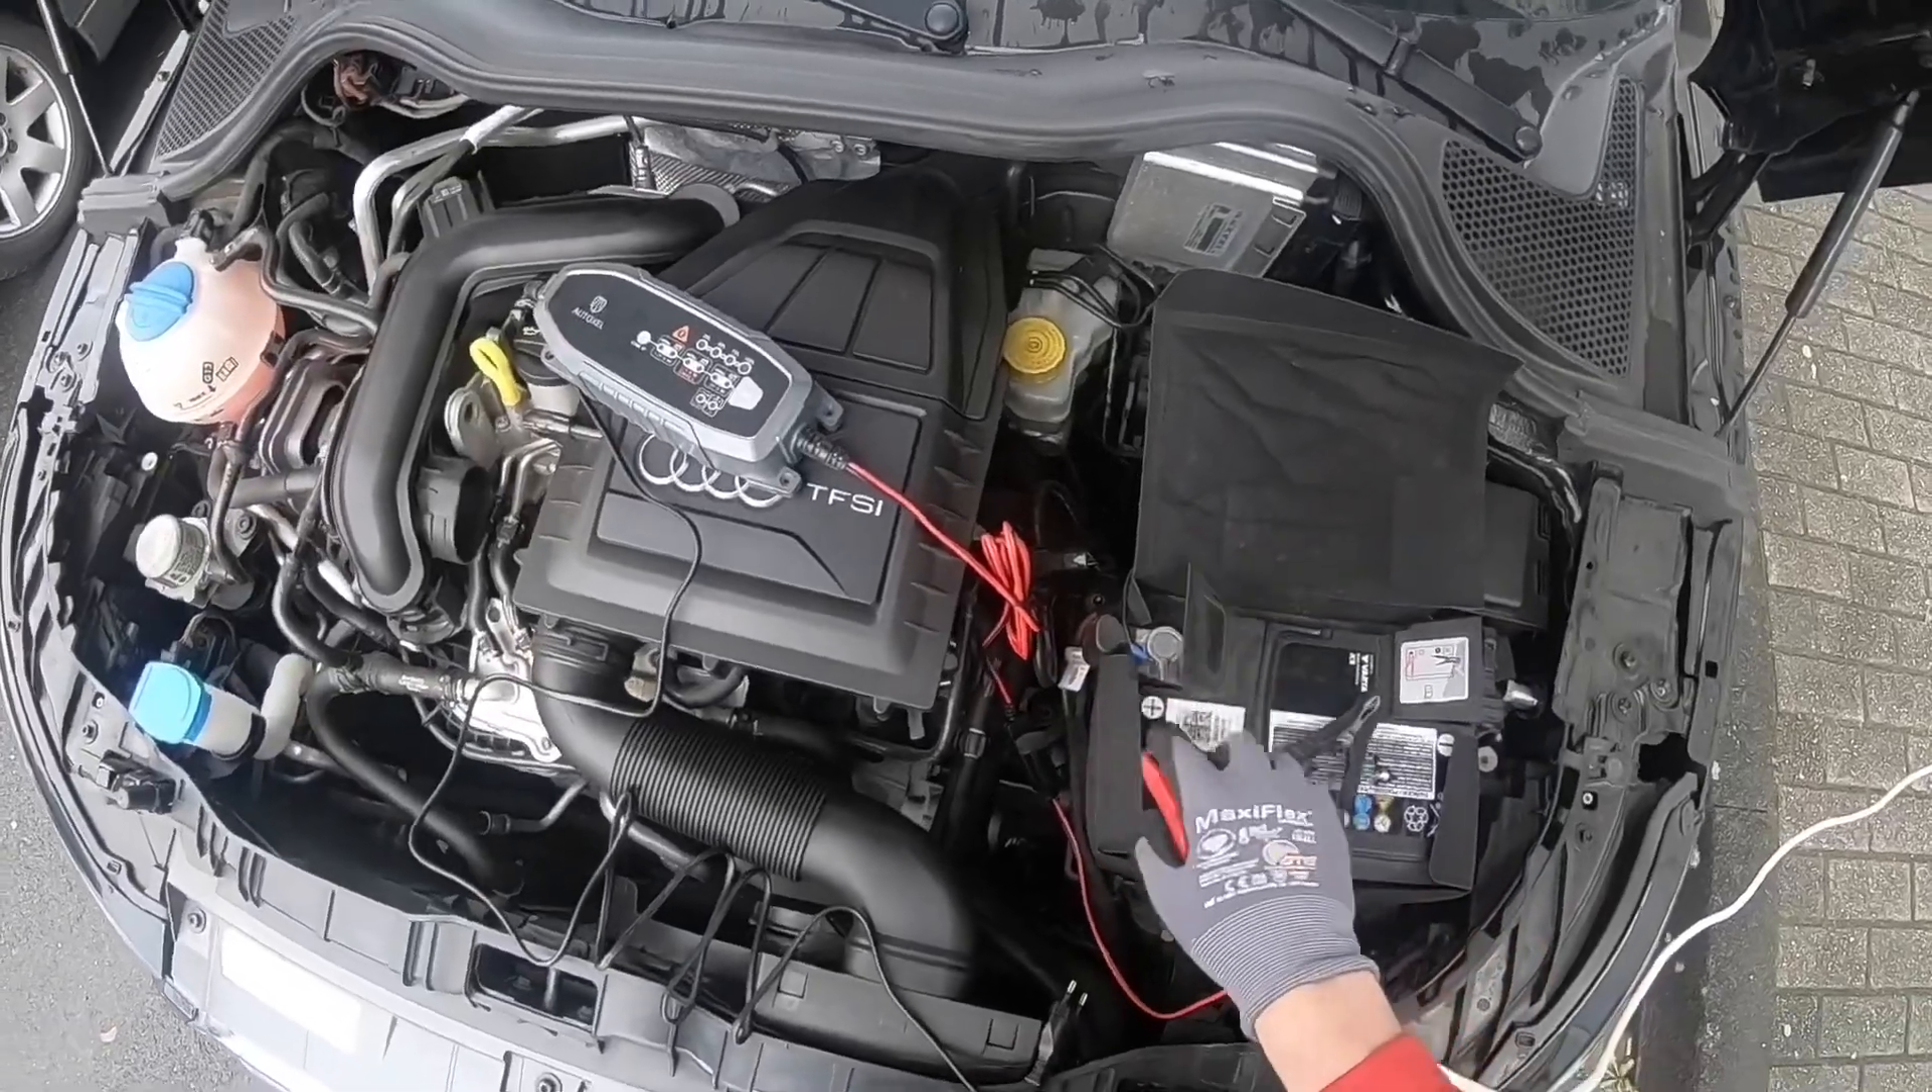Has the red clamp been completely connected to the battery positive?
No.